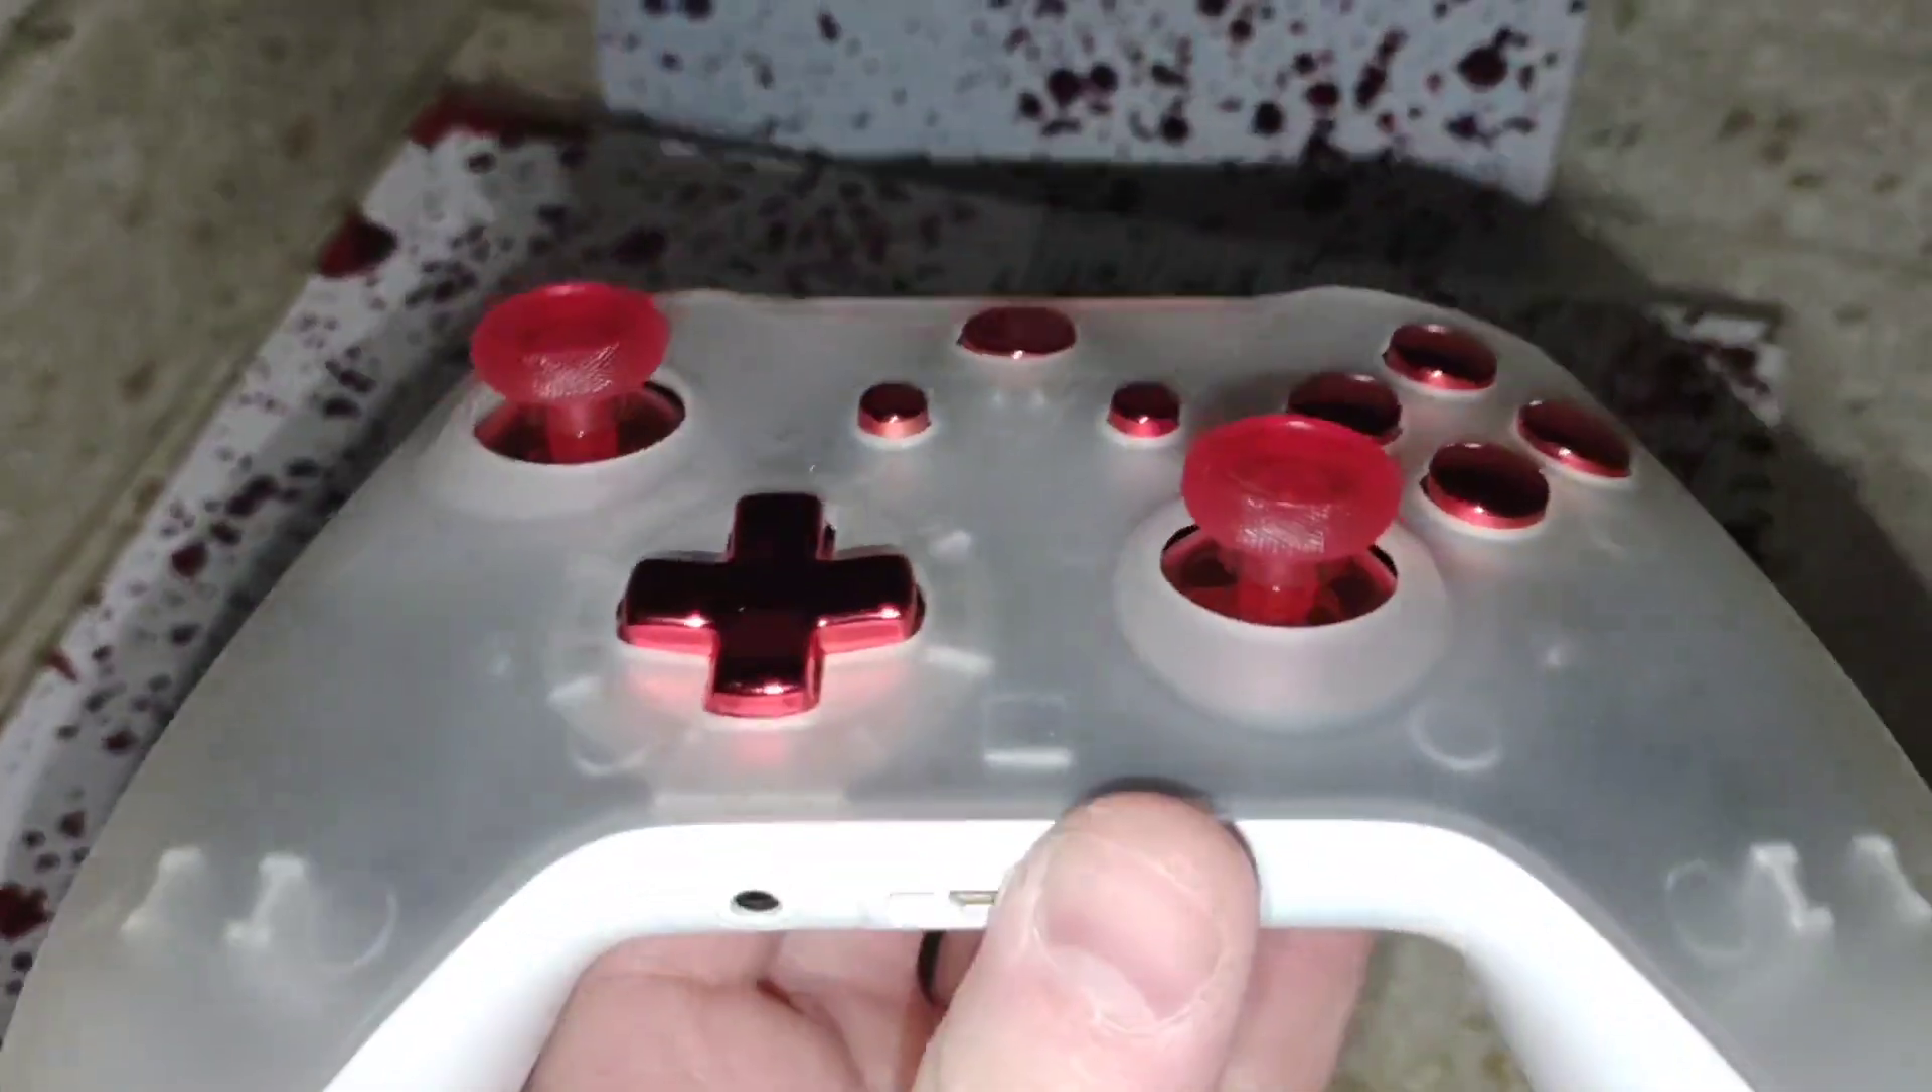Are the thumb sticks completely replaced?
Yes.